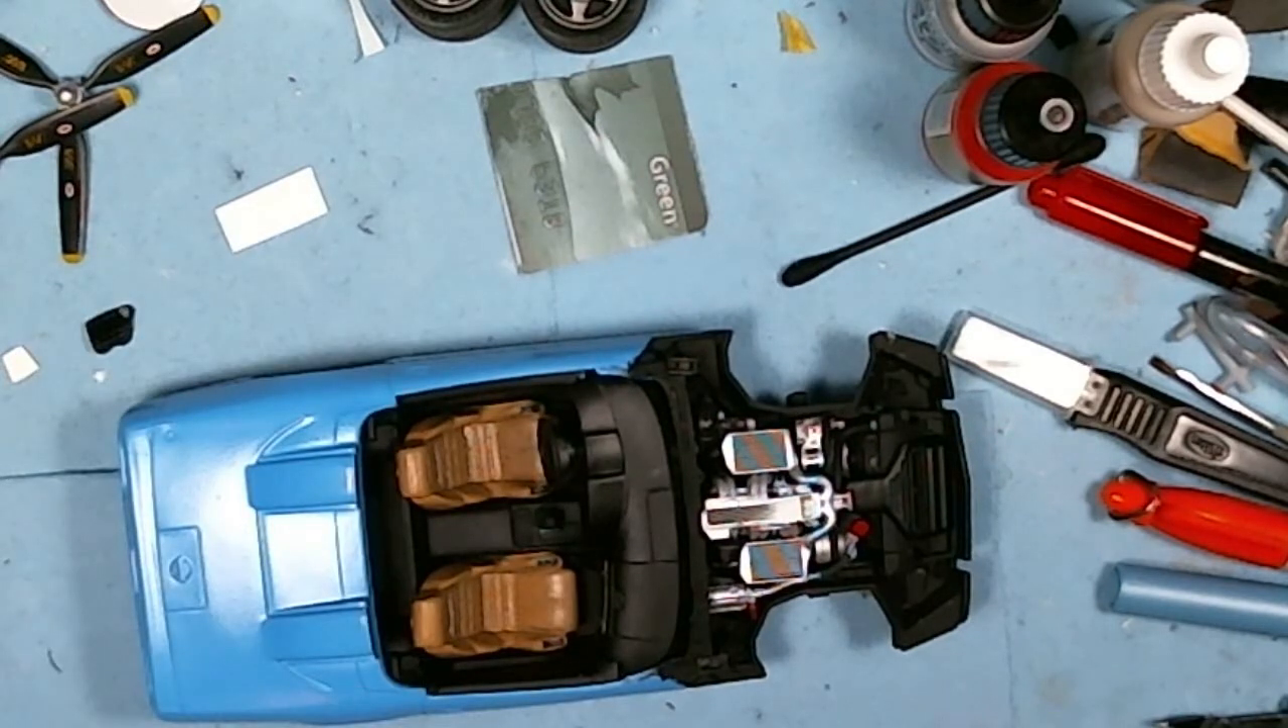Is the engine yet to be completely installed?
No.